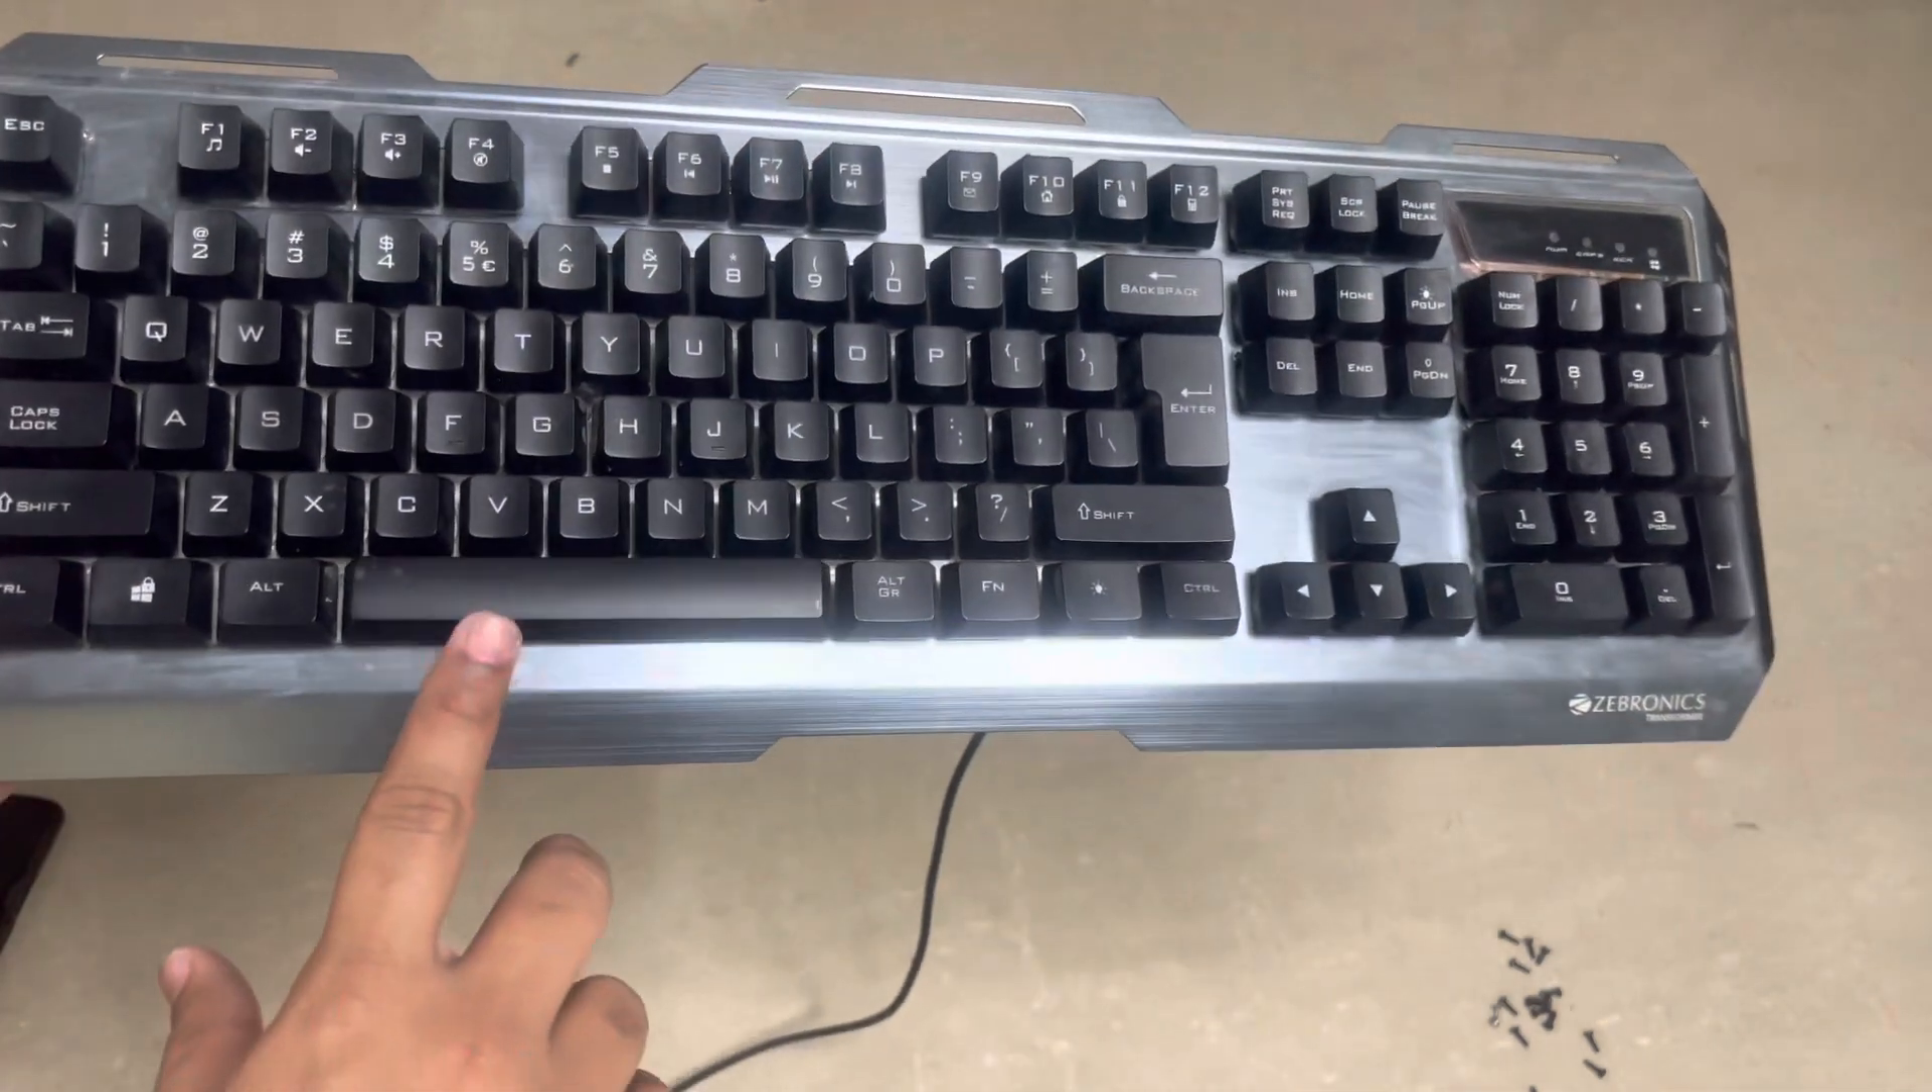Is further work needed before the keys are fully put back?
No.